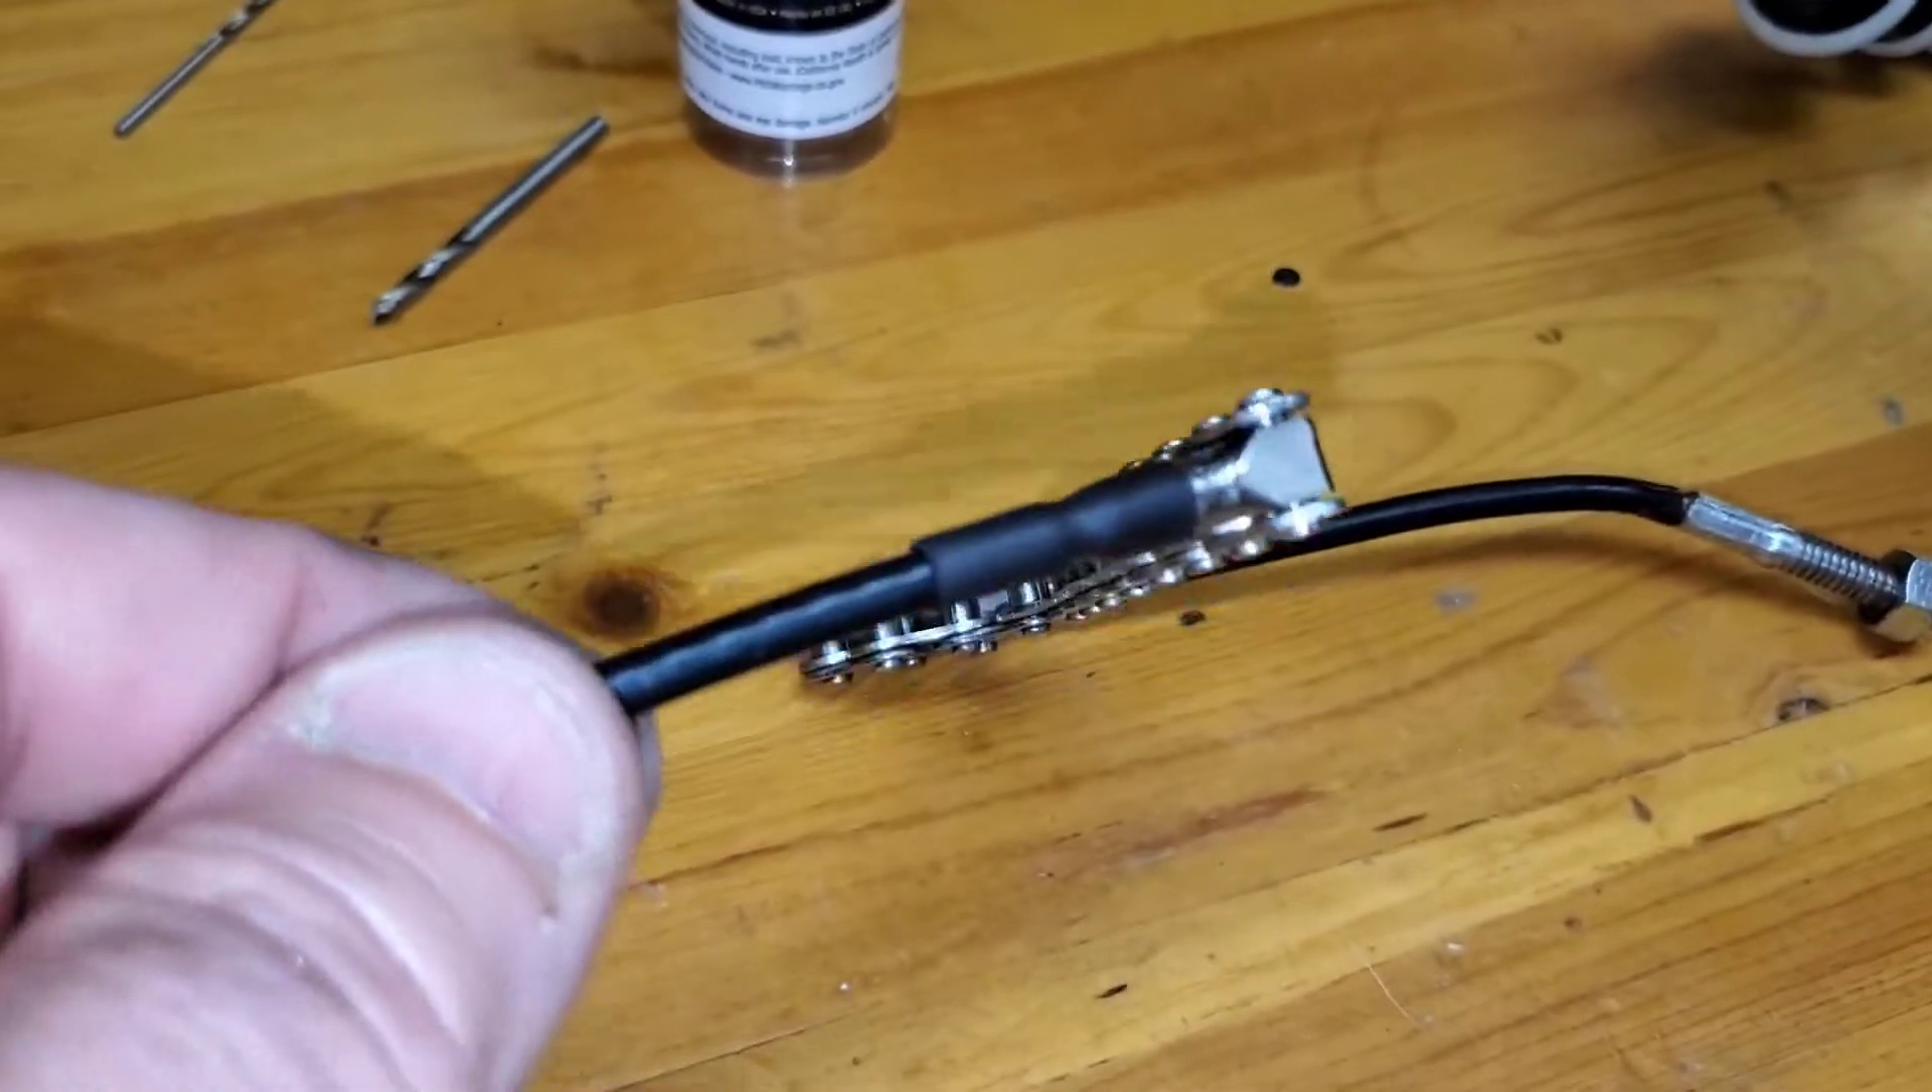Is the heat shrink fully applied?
Yes.